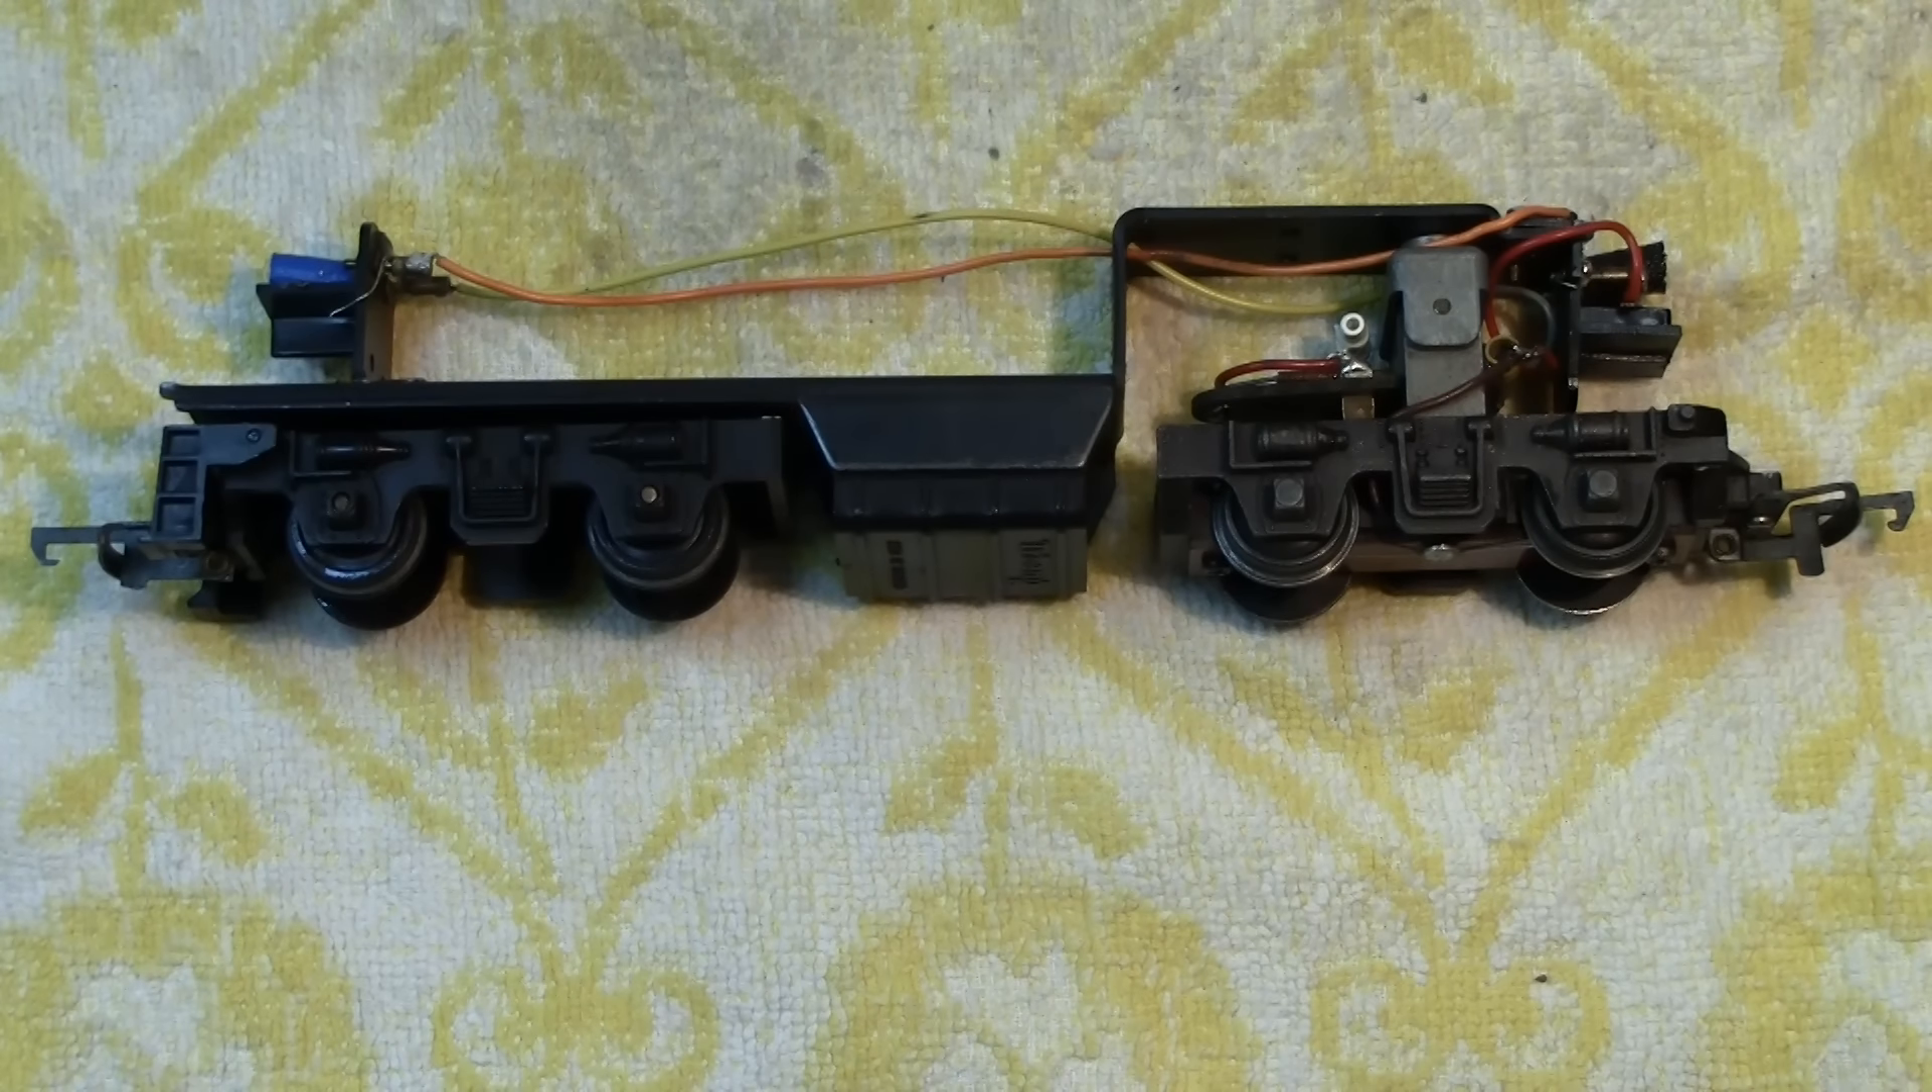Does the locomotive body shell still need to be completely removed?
No.